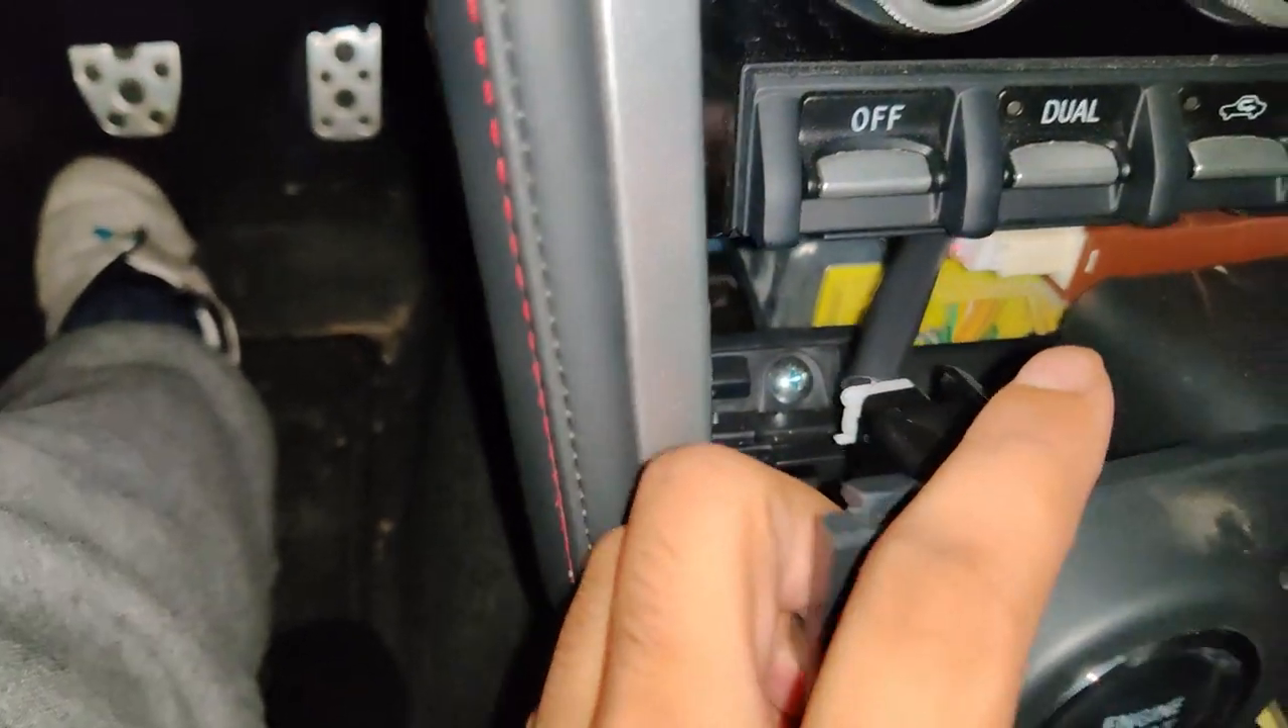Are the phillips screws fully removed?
No.